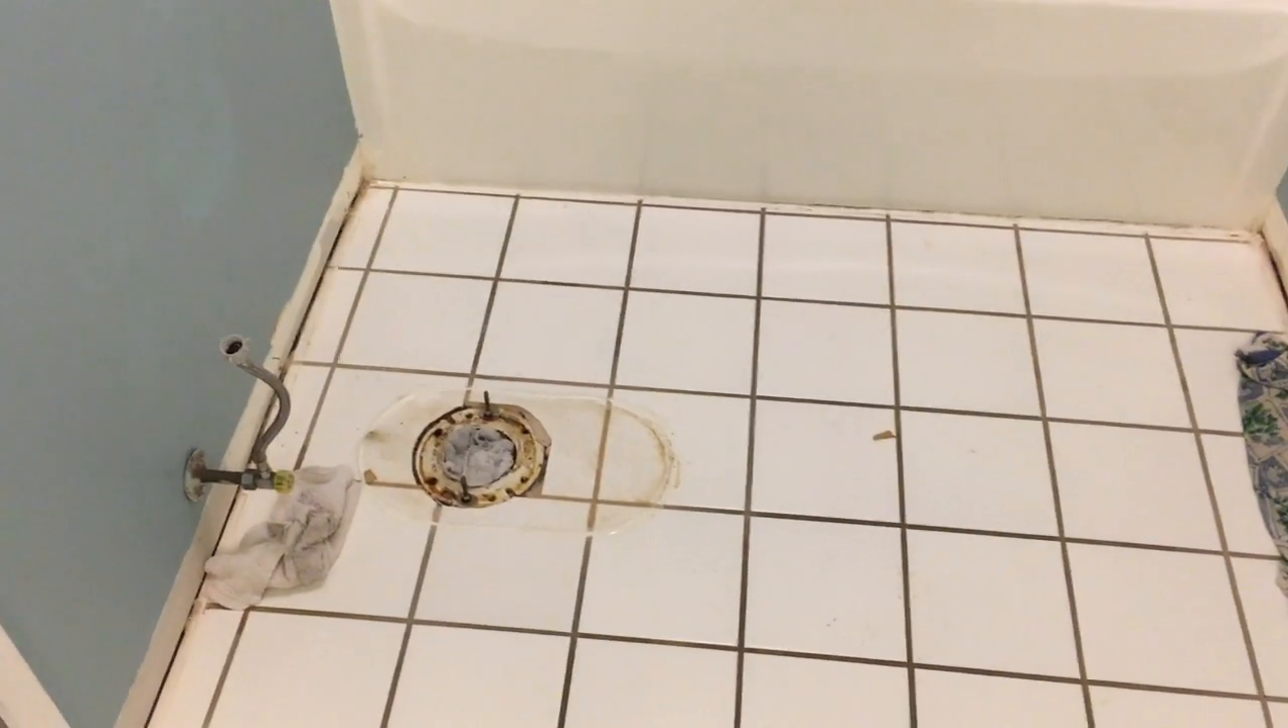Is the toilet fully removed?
Yes.